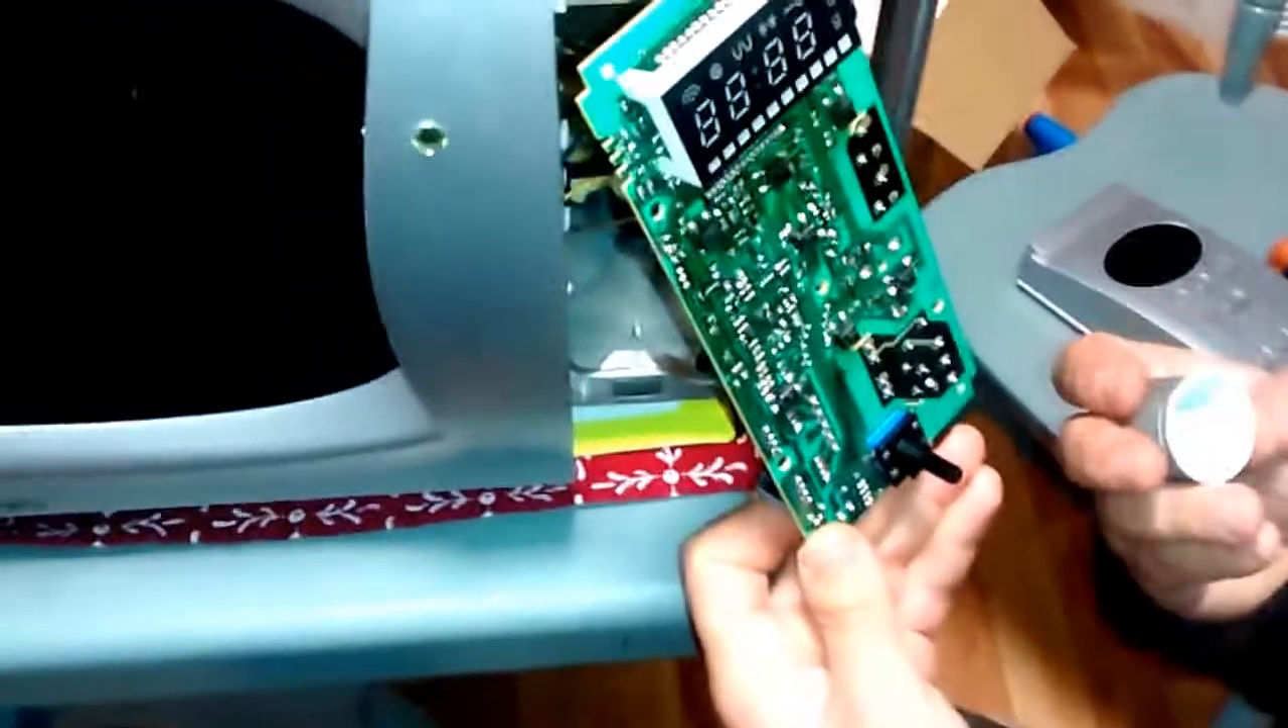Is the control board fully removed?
Yes.